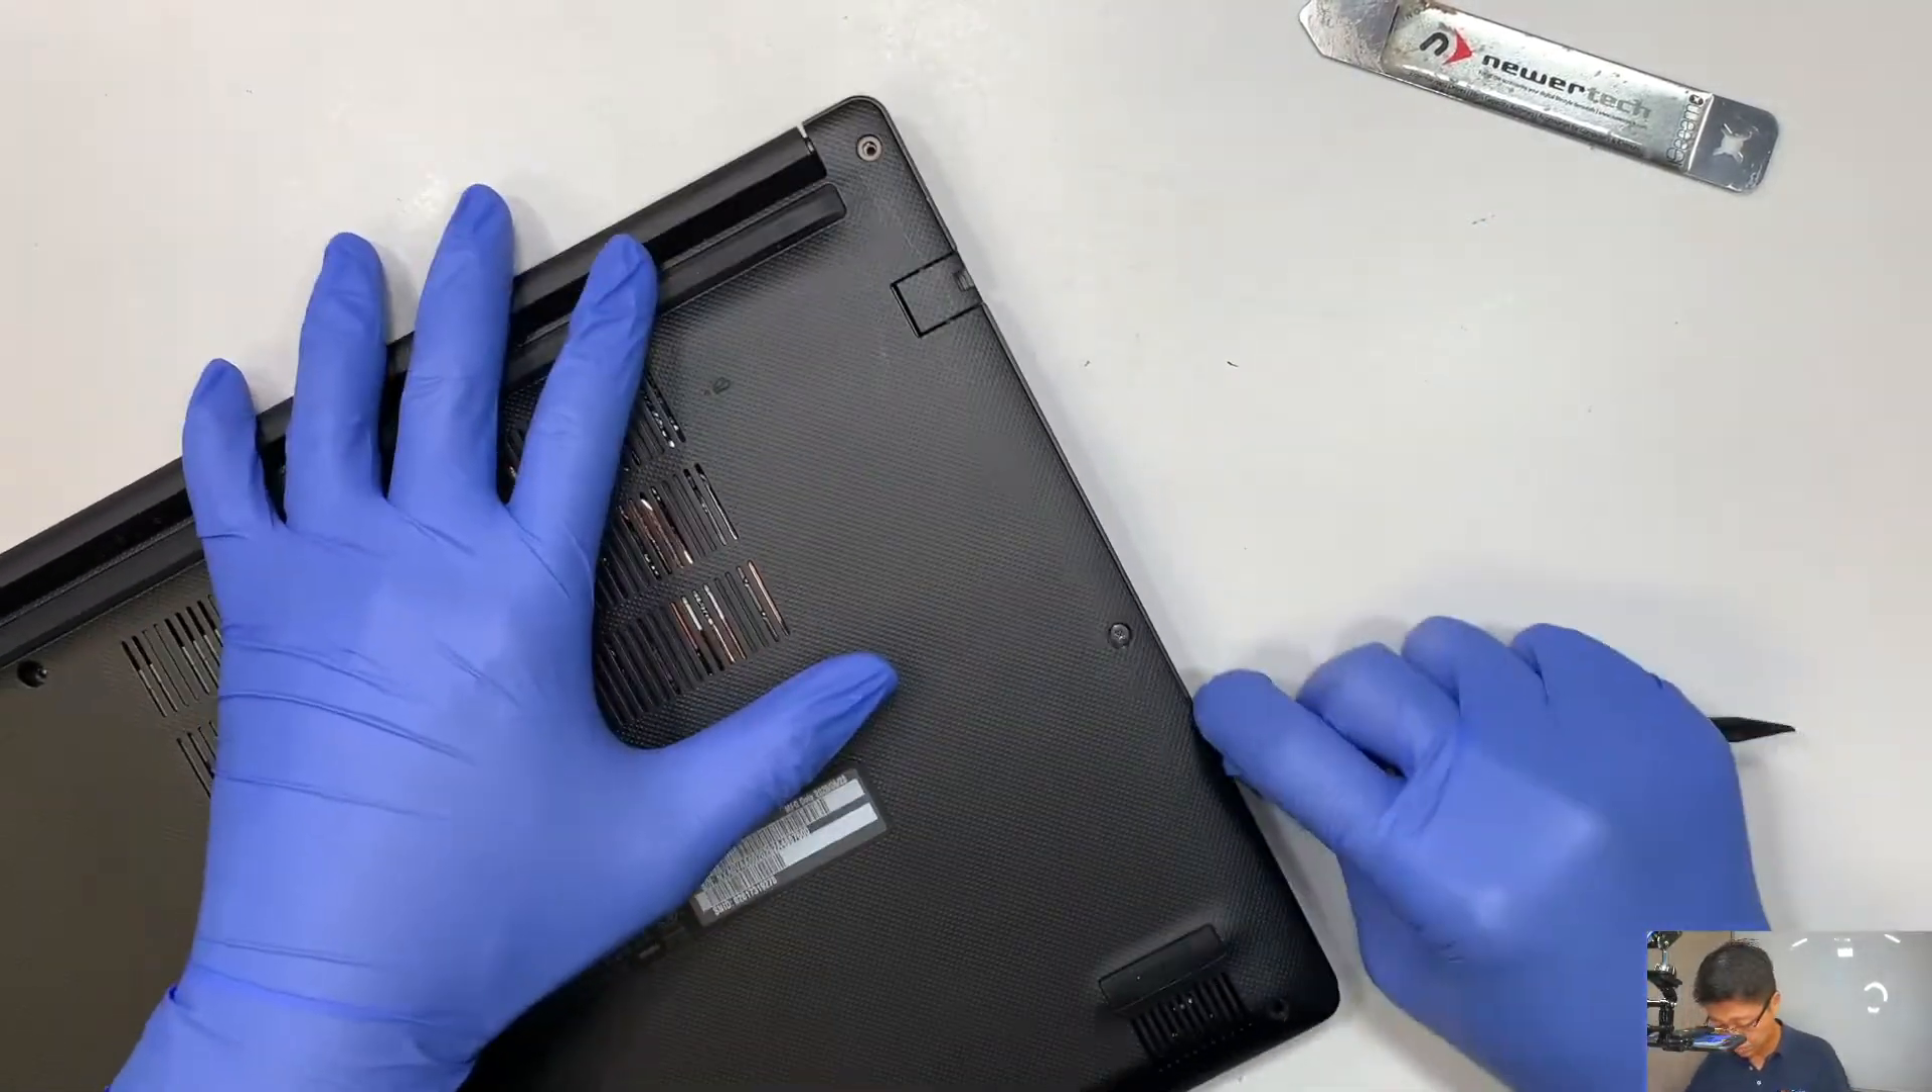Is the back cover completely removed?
No.